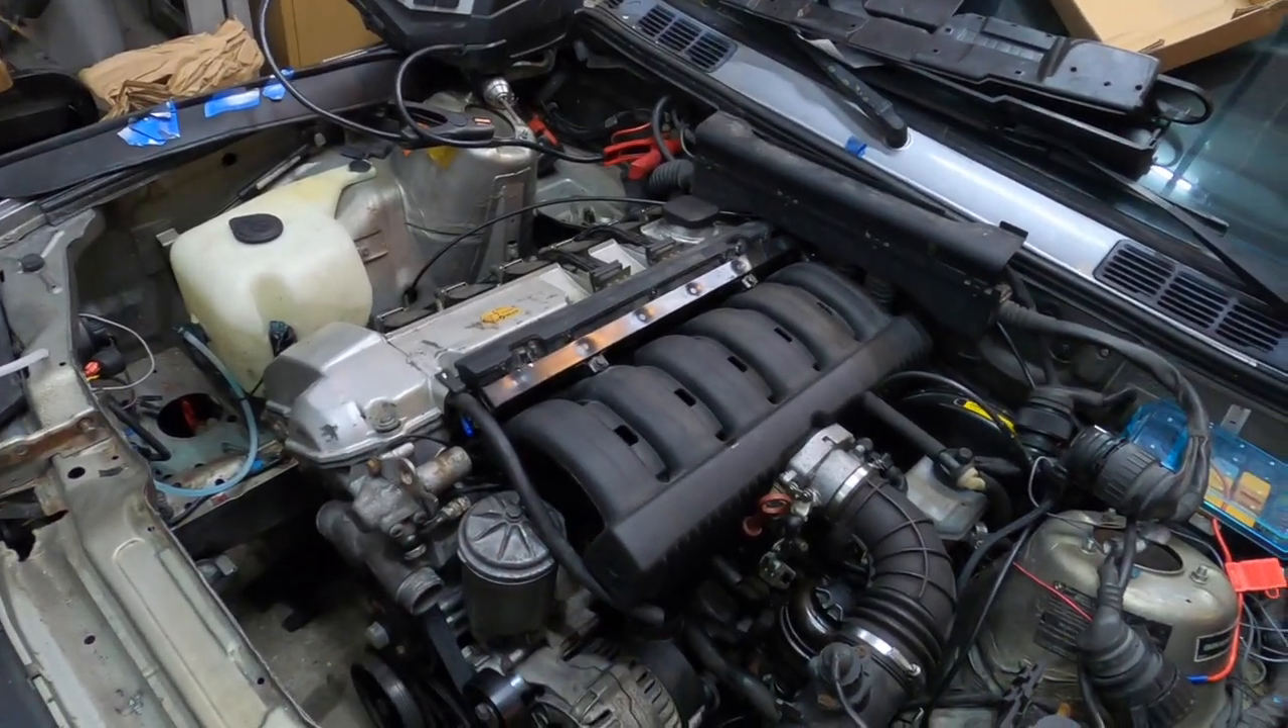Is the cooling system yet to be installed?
Yes.